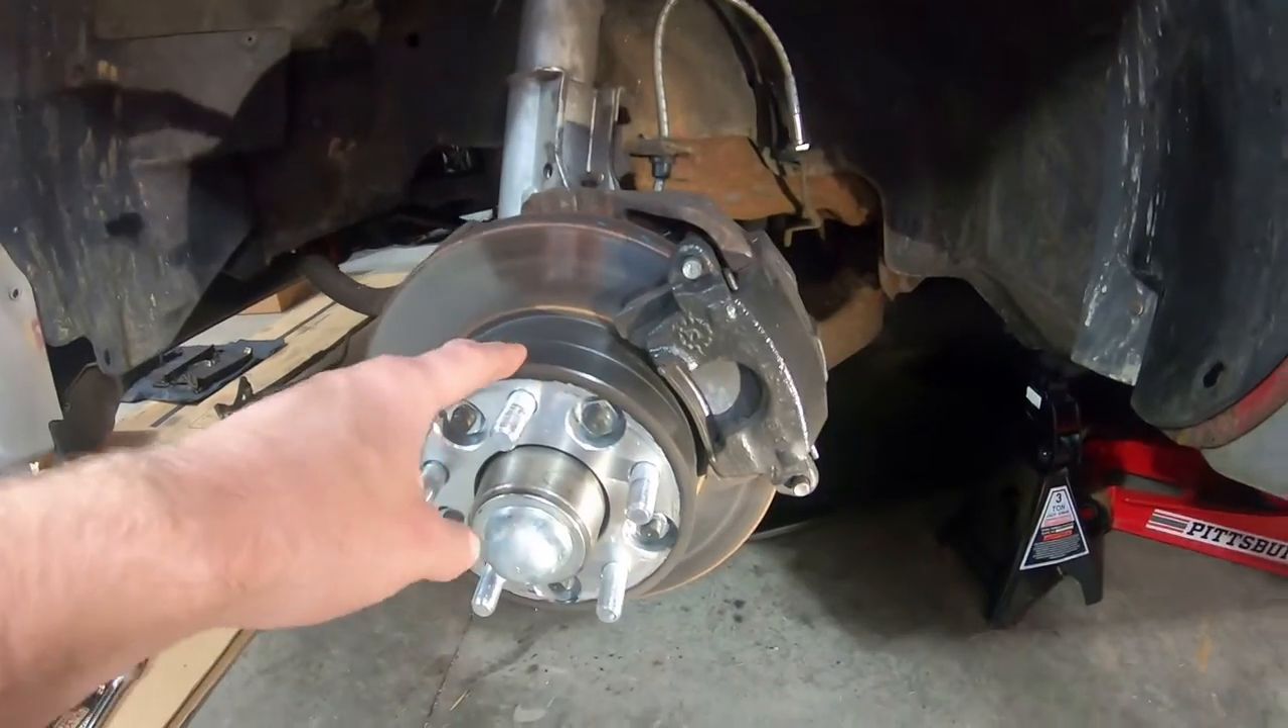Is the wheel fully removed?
Yes.